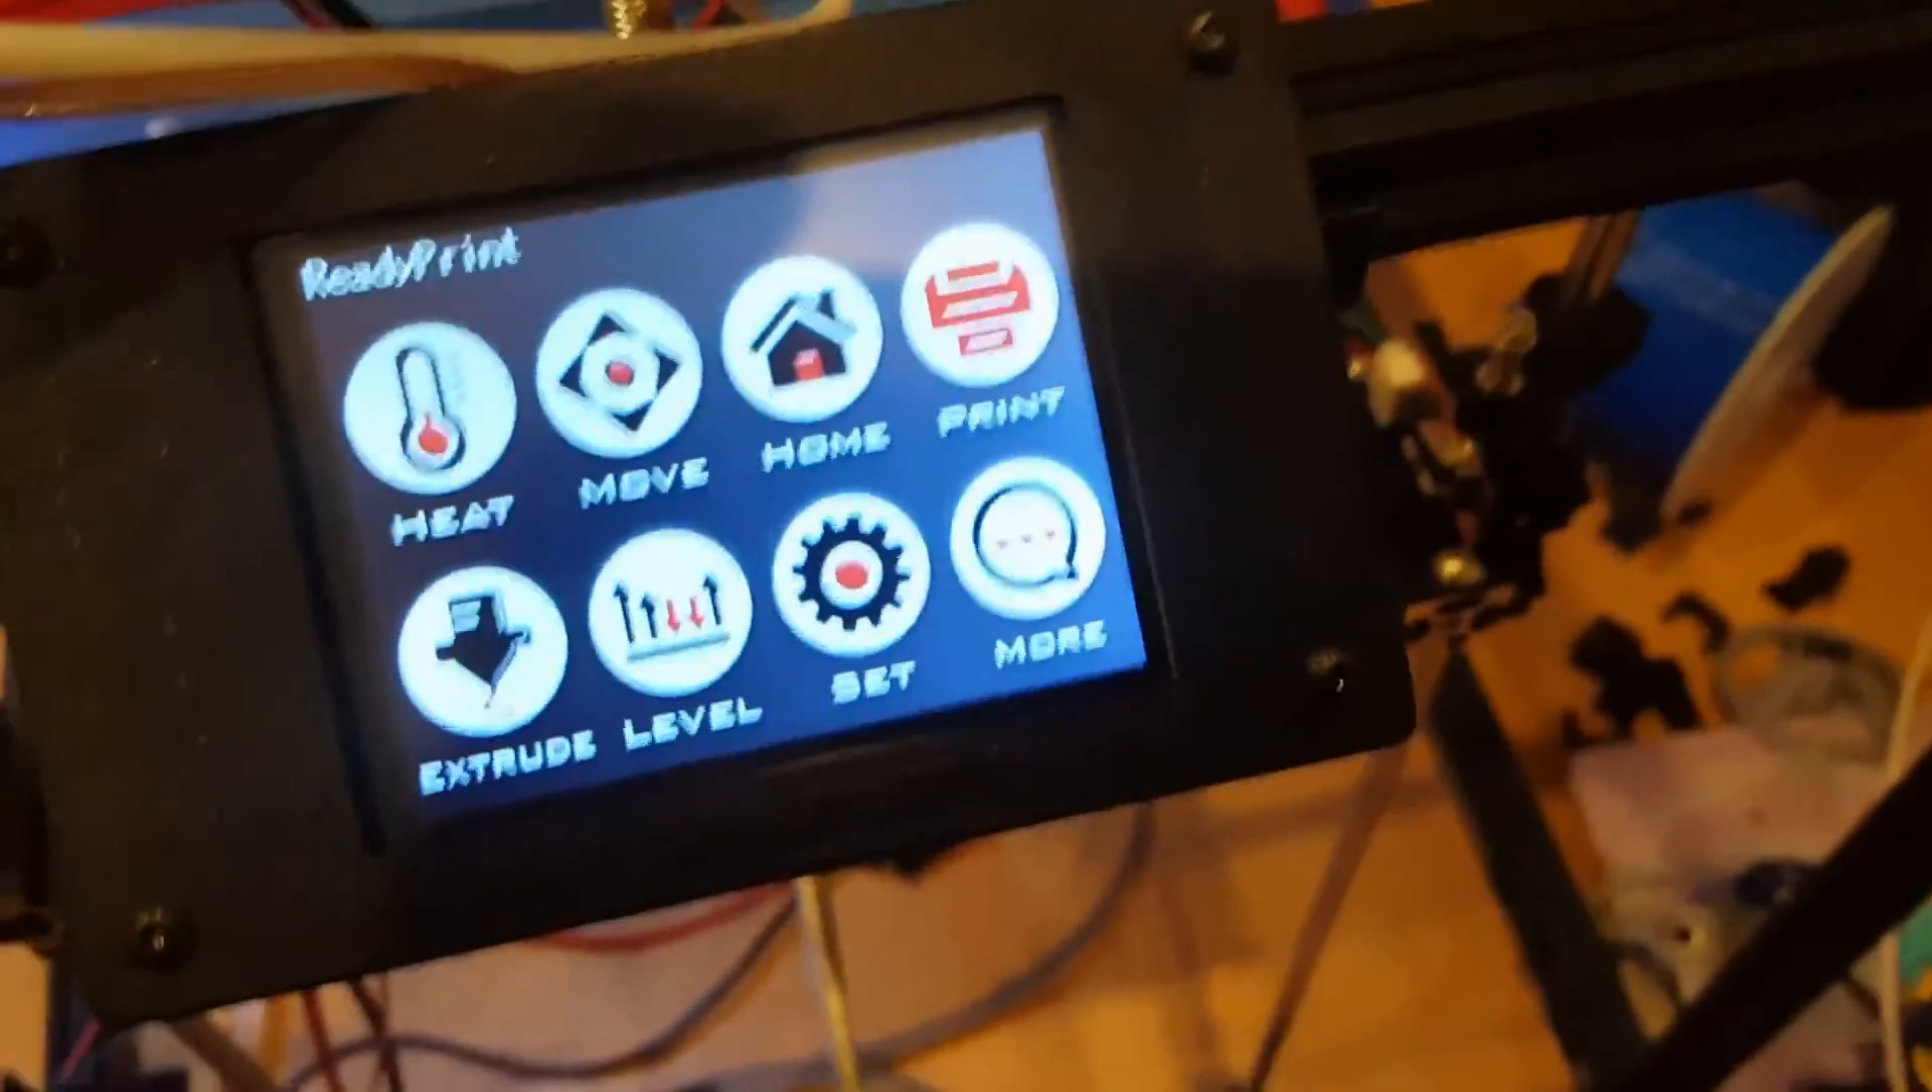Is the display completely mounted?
Yes.